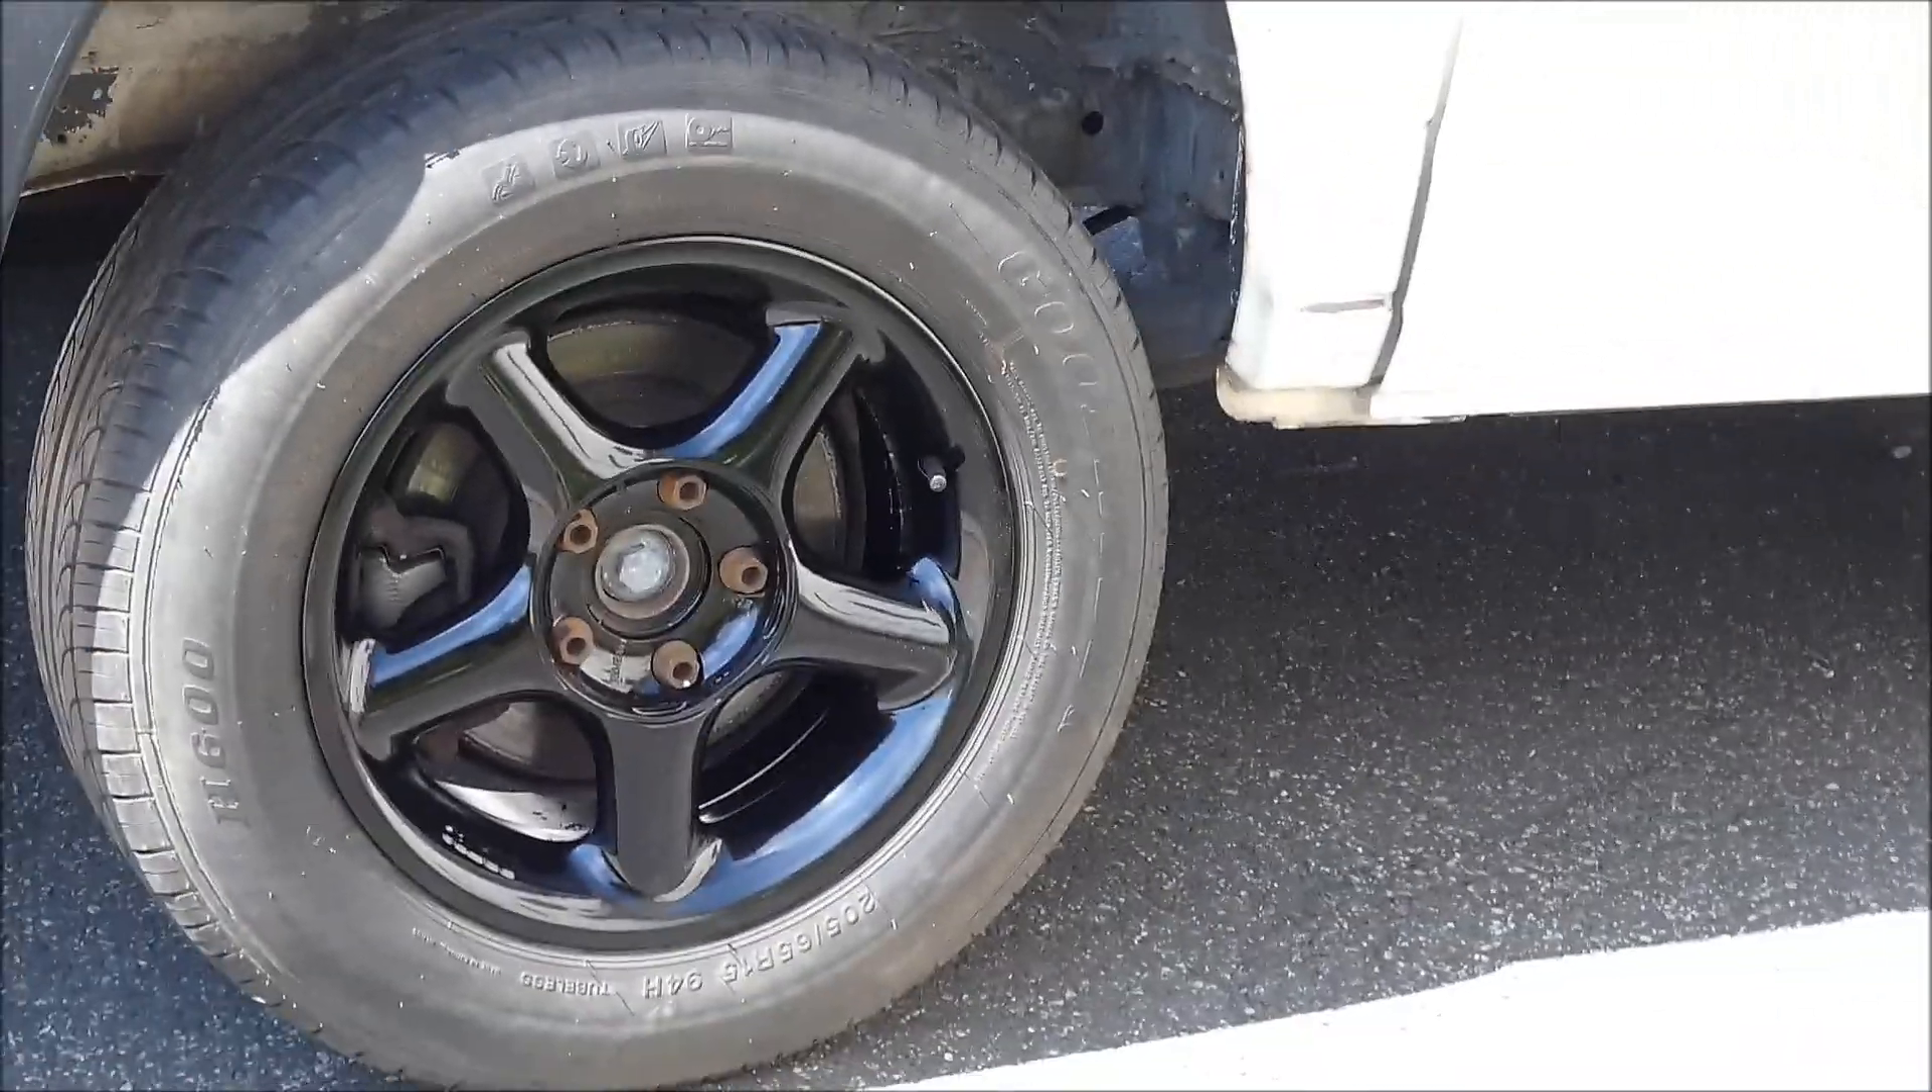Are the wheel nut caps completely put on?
No.